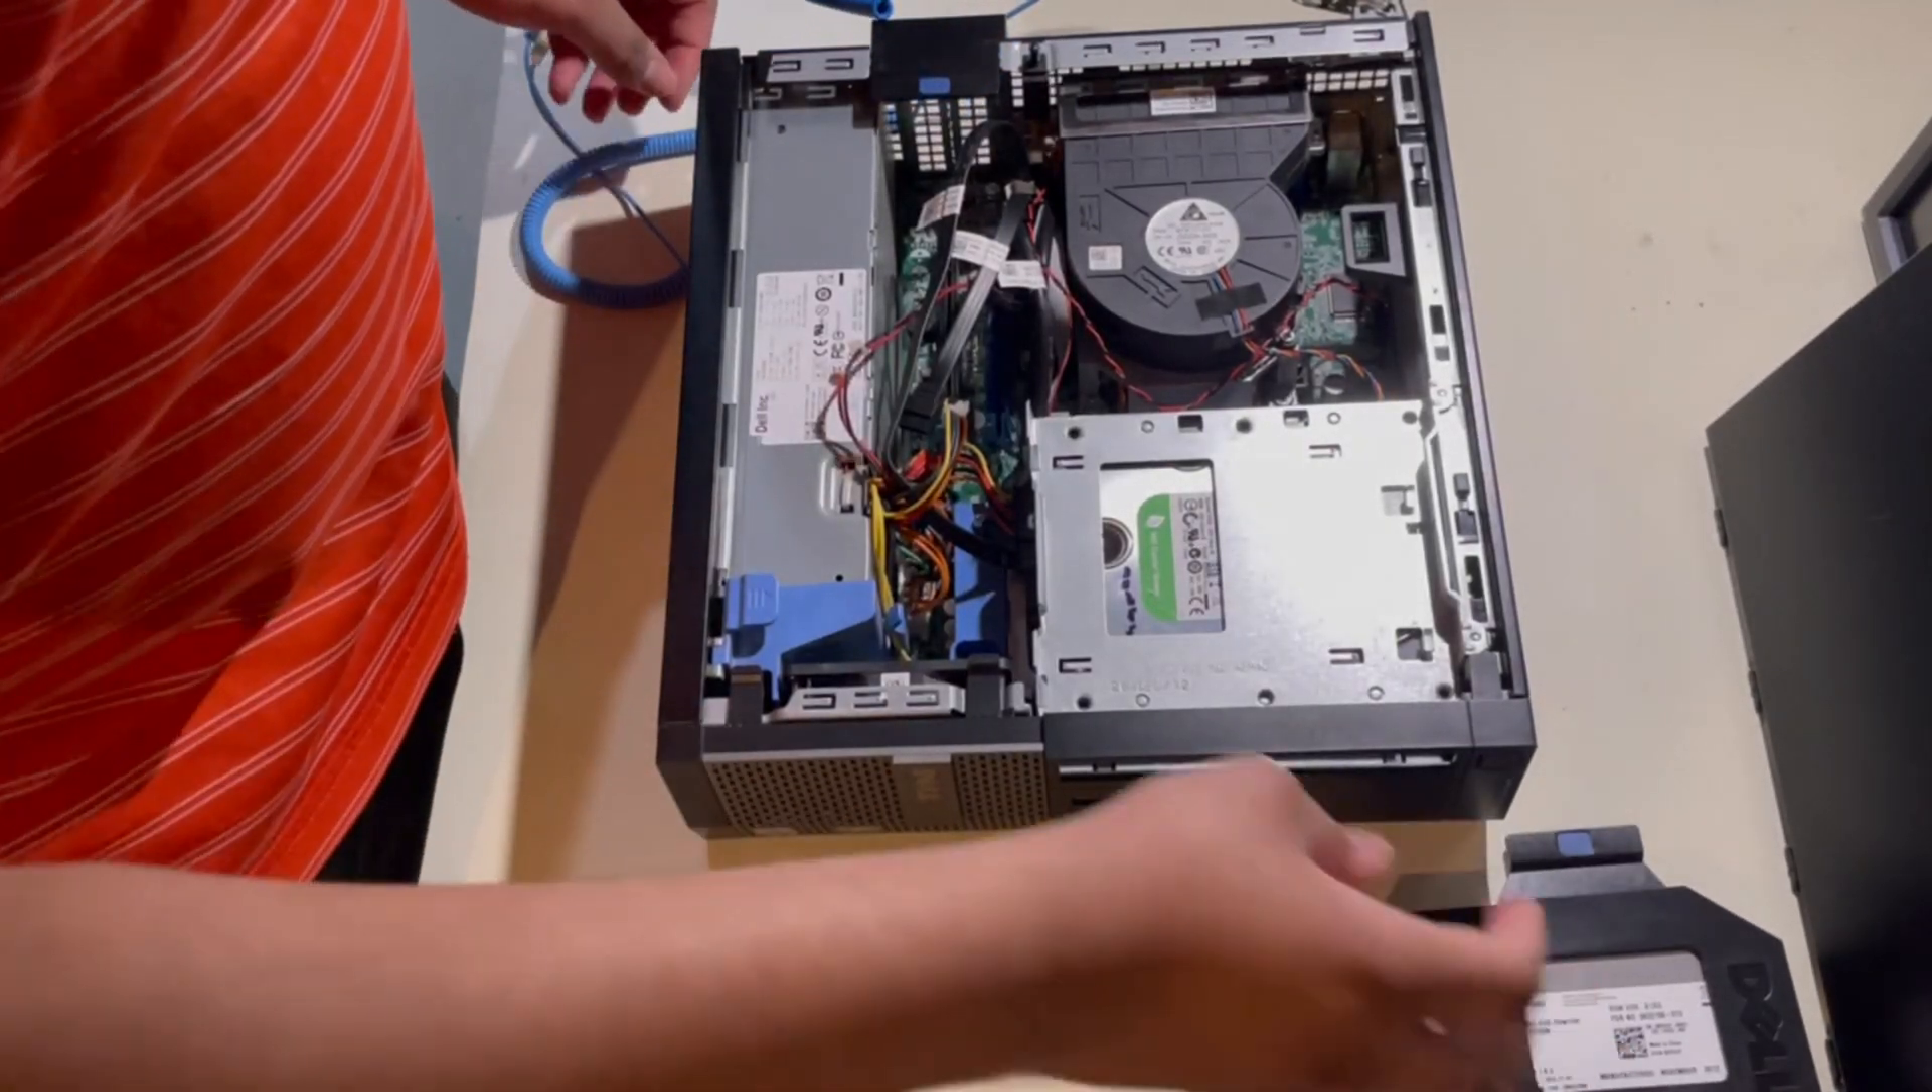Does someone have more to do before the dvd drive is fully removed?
No.